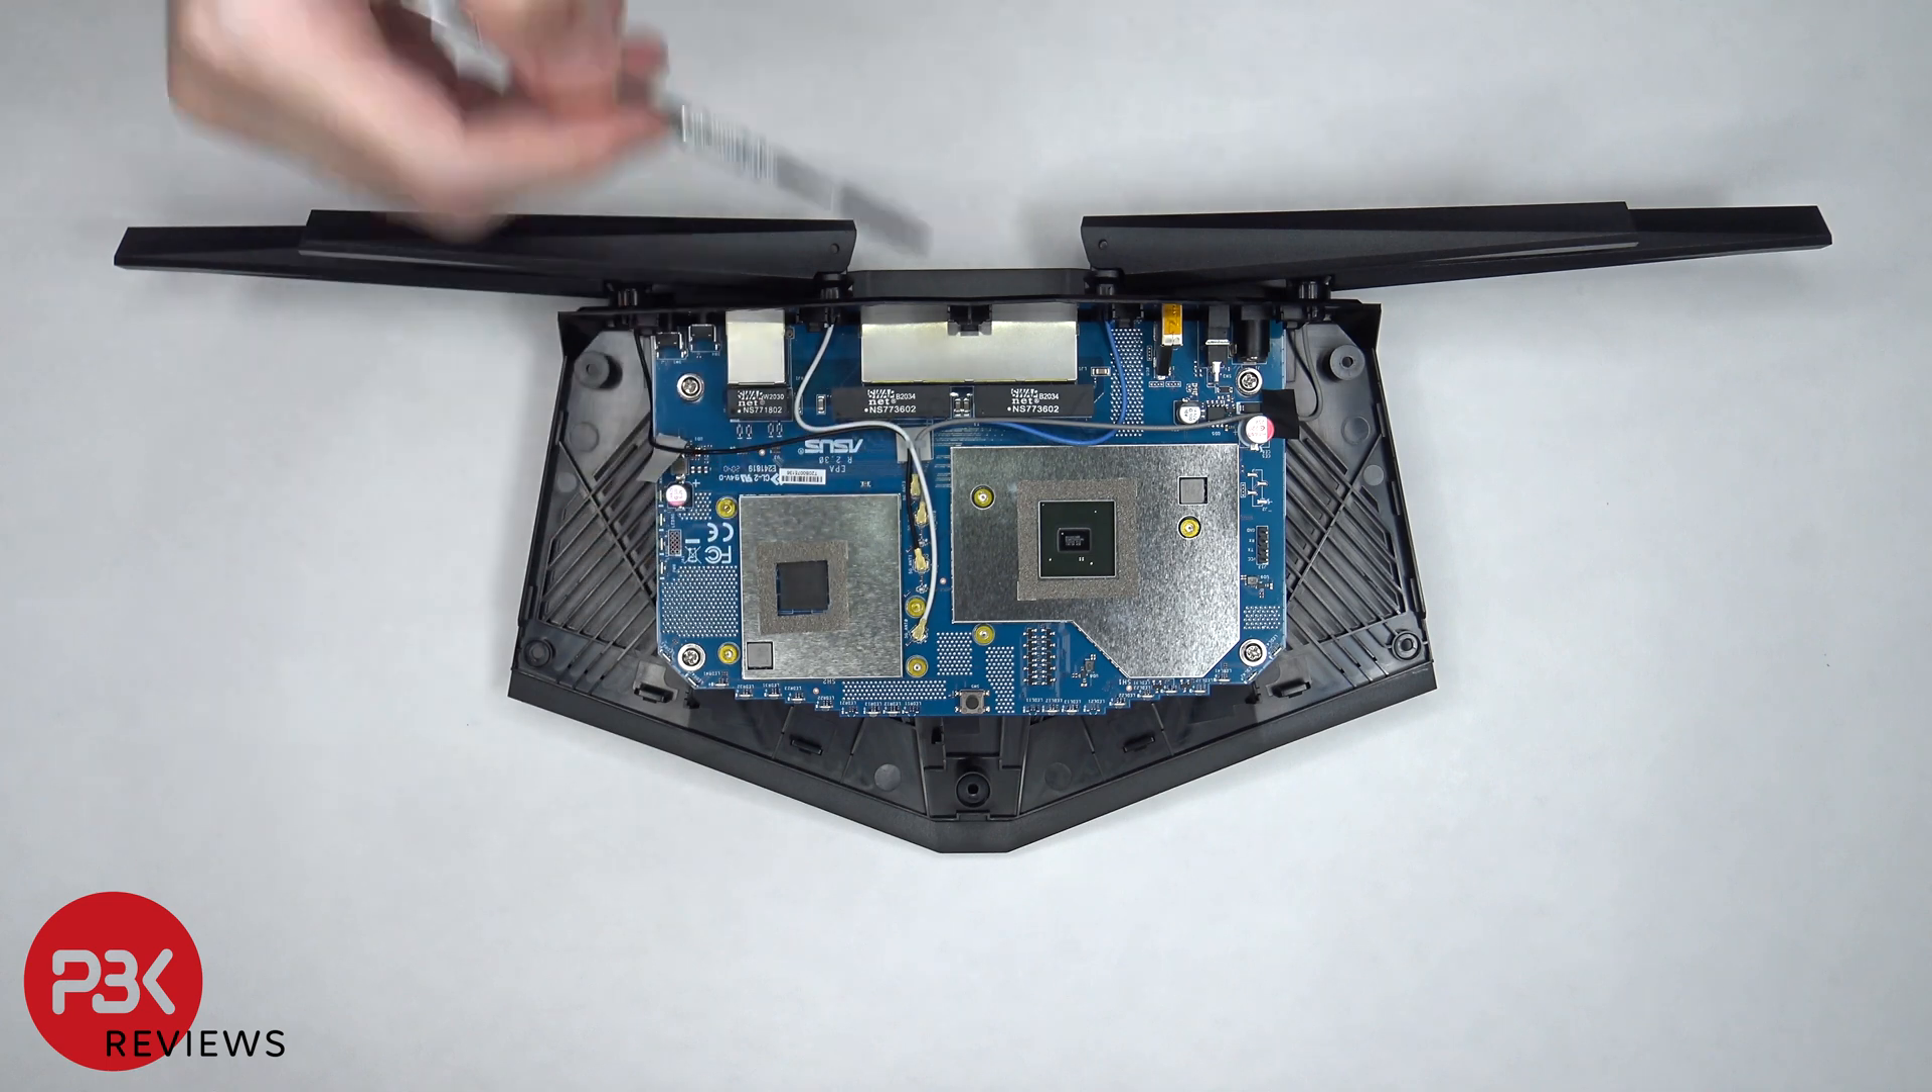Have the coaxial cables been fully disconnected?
No.